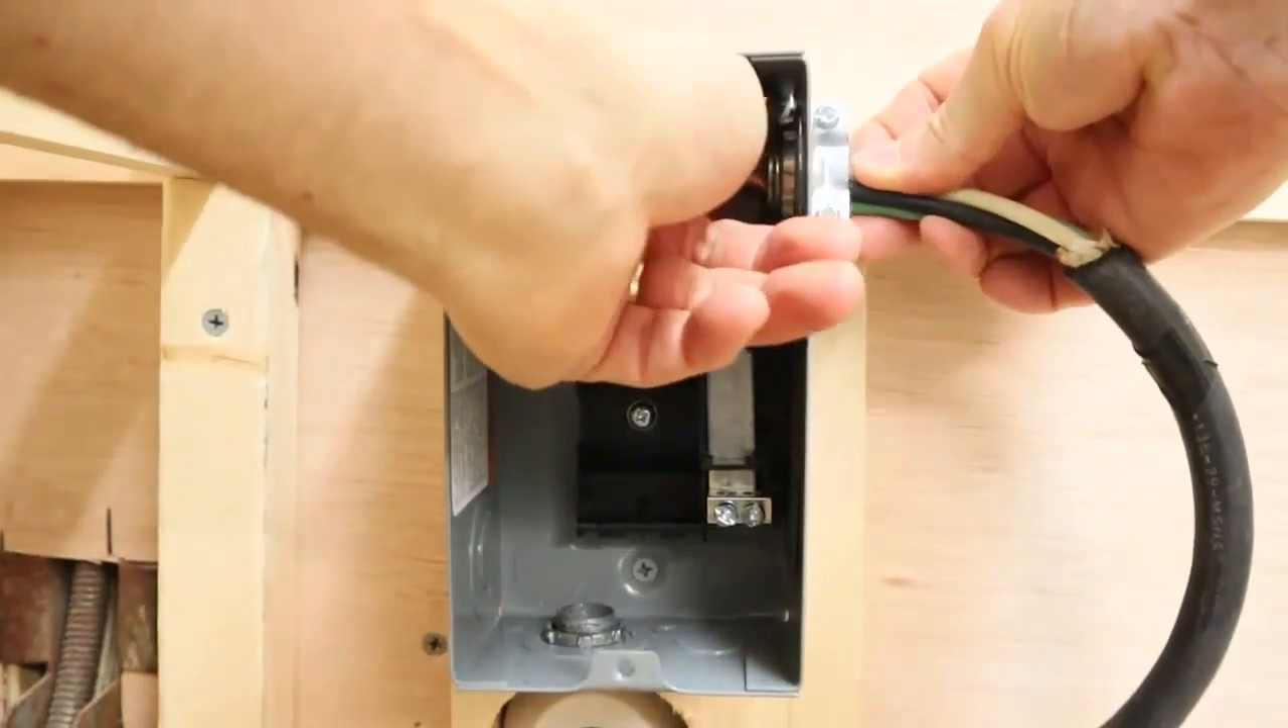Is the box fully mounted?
Yes.